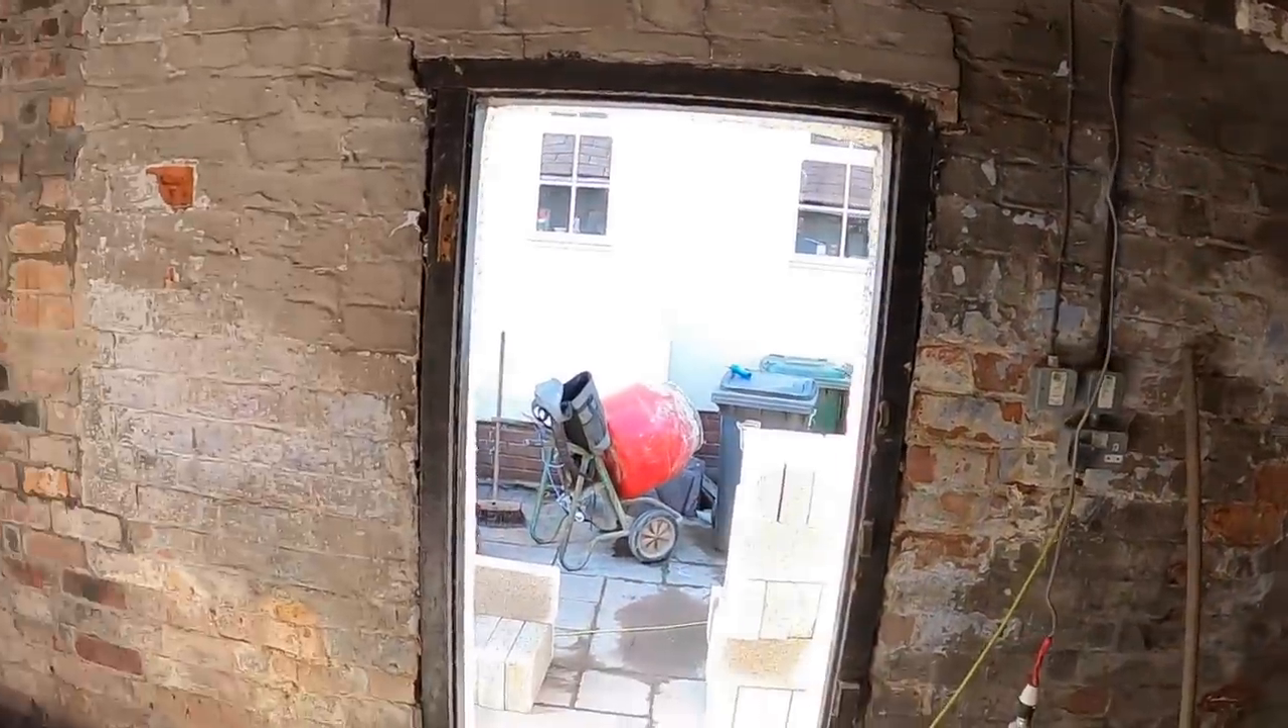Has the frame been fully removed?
No.